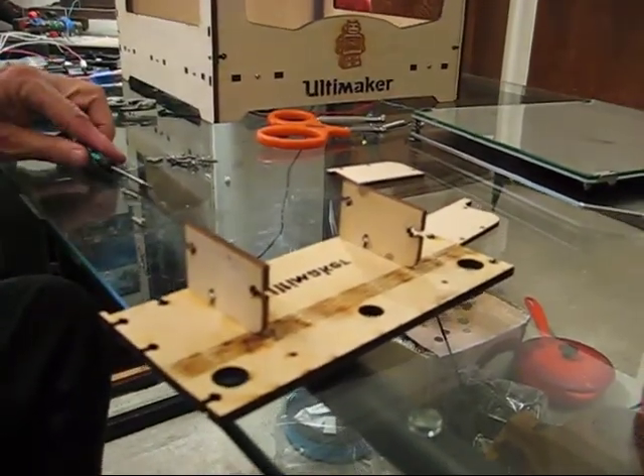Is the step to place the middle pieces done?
Yes.